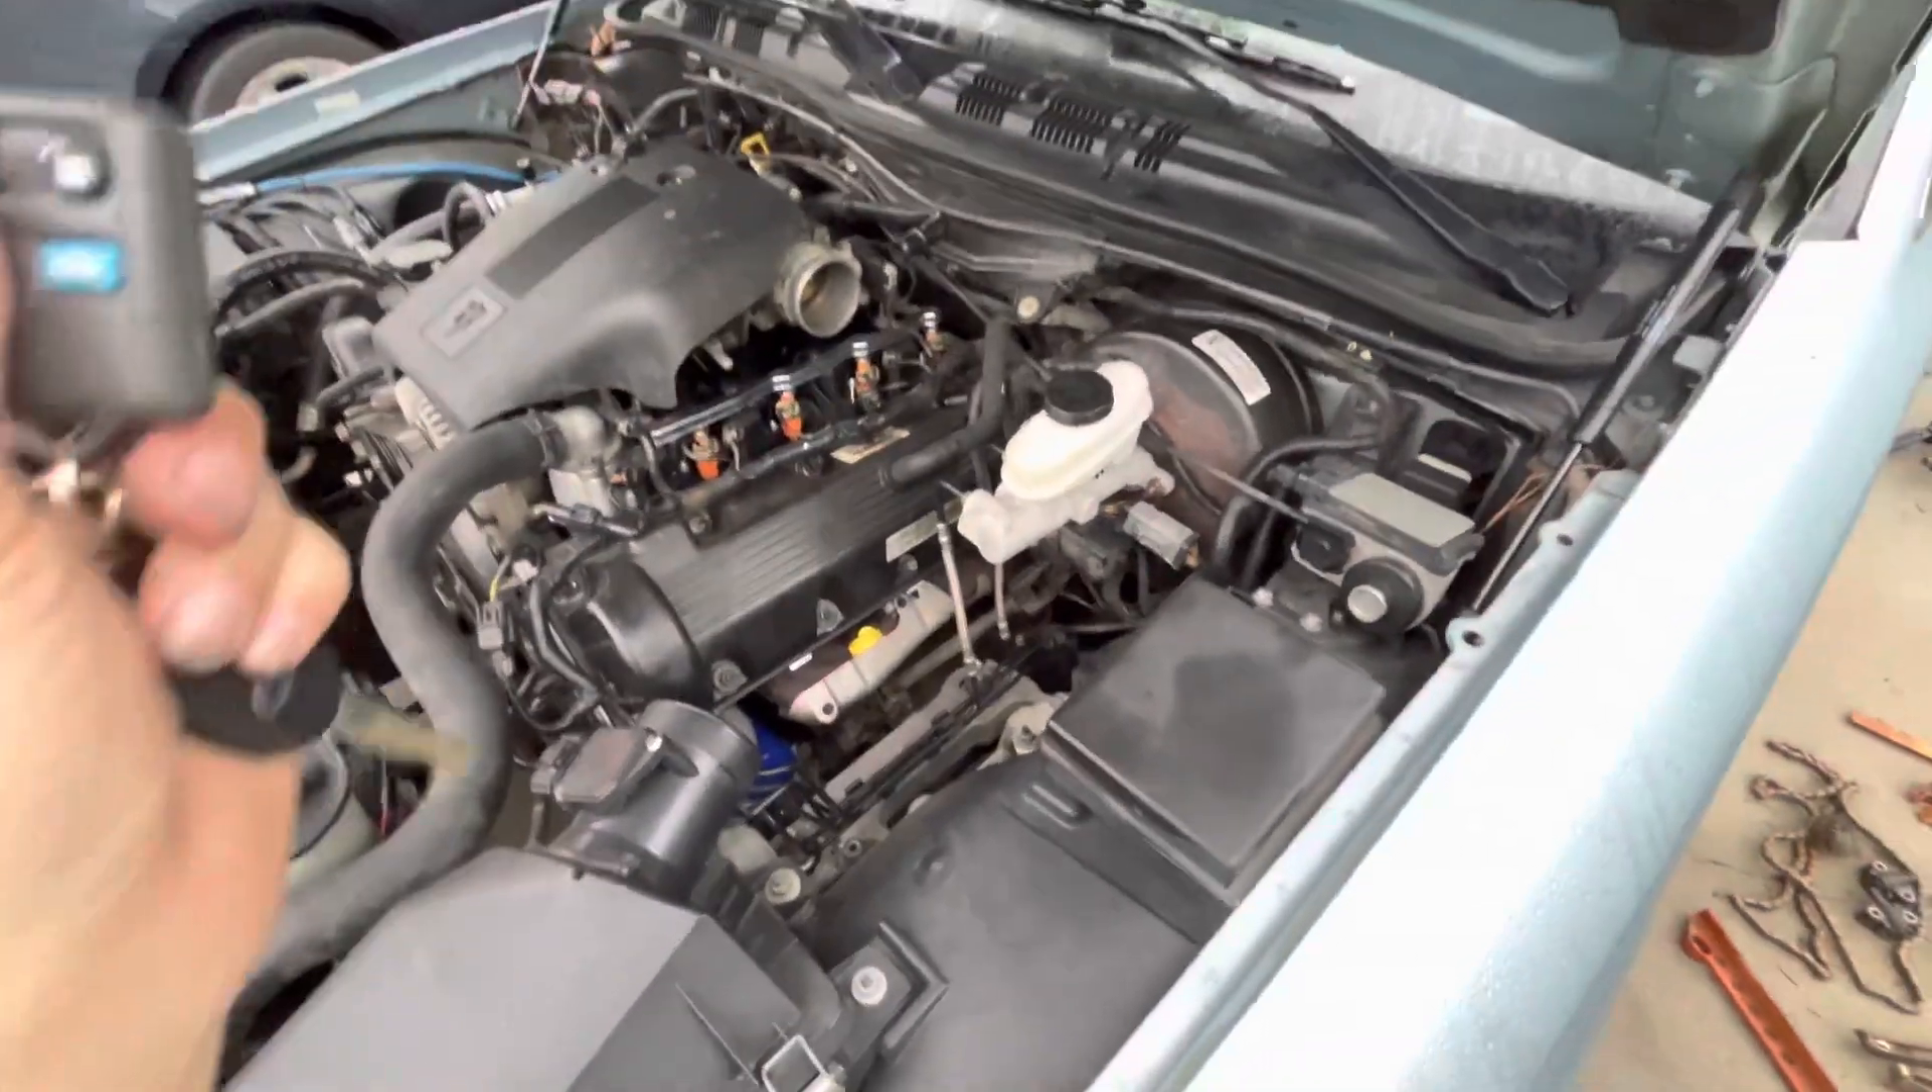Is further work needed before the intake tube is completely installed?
Yes.